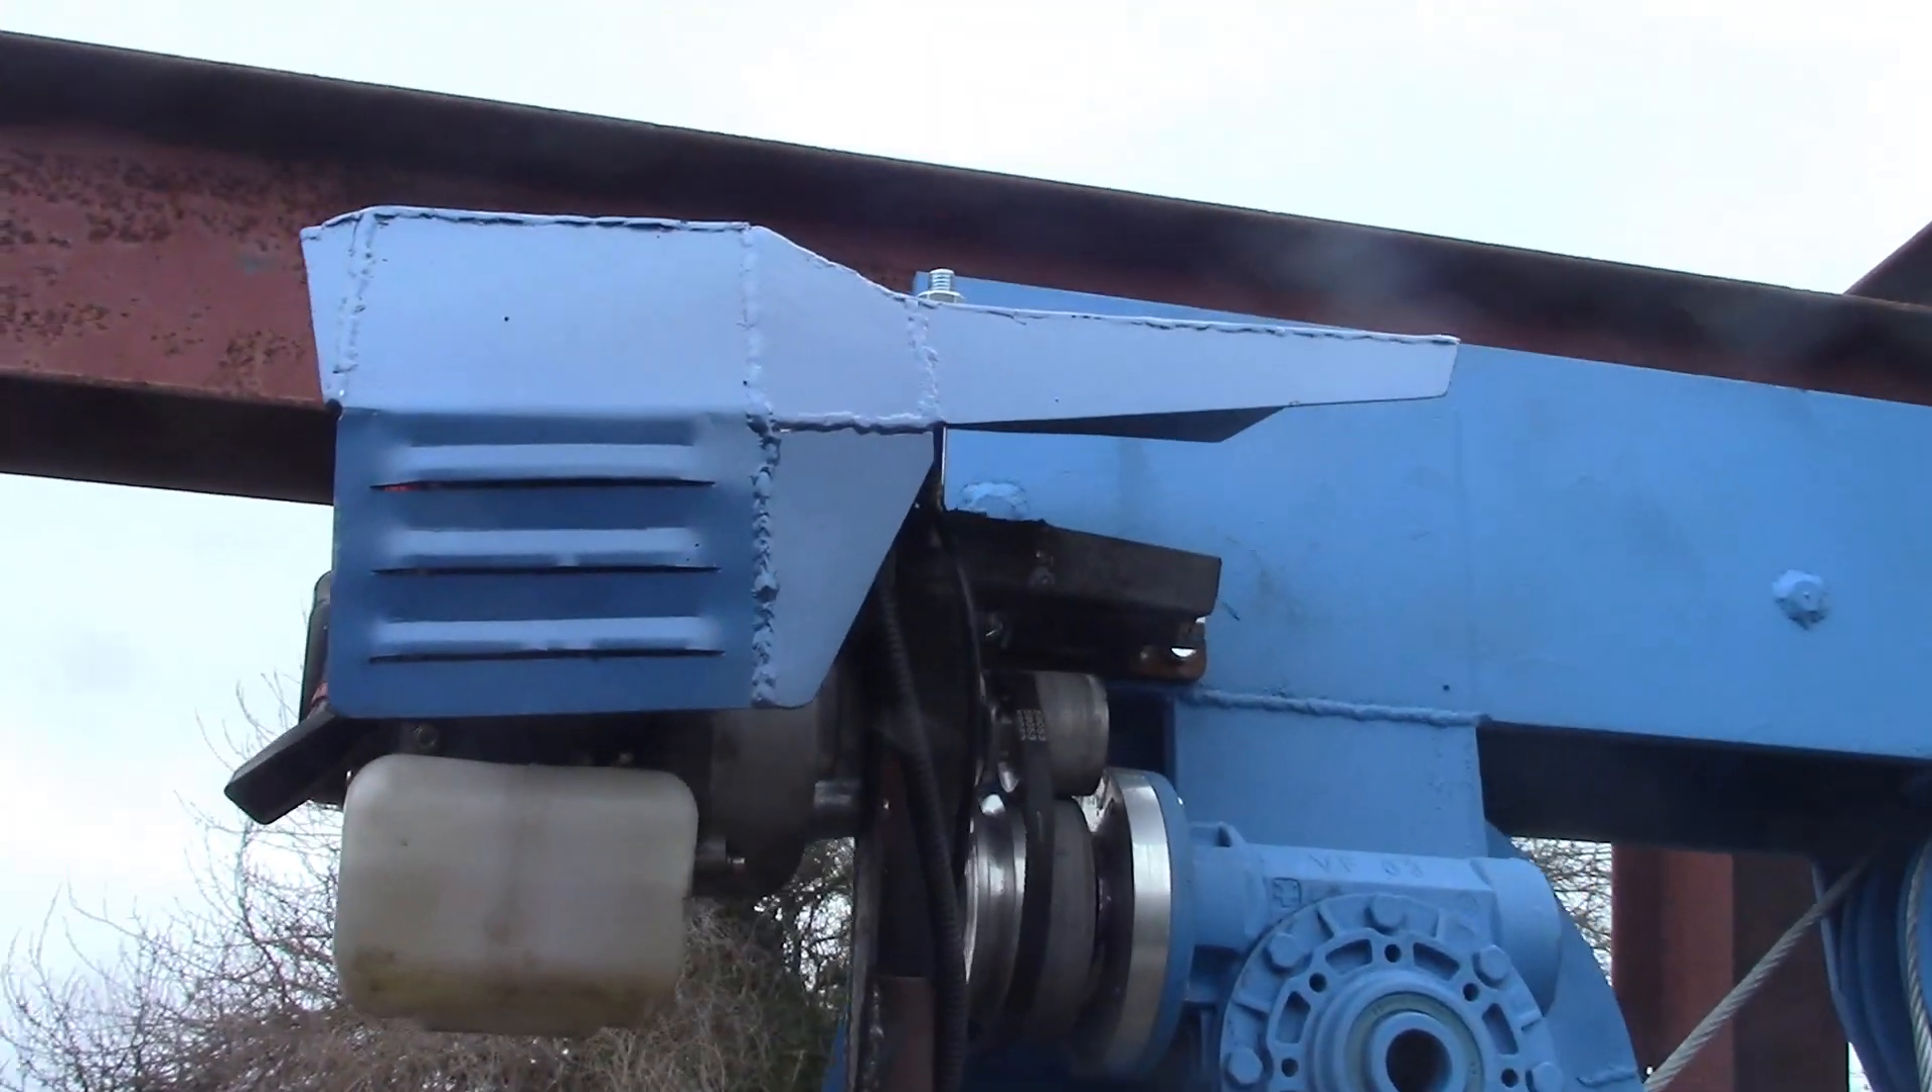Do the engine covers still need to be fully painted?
No.